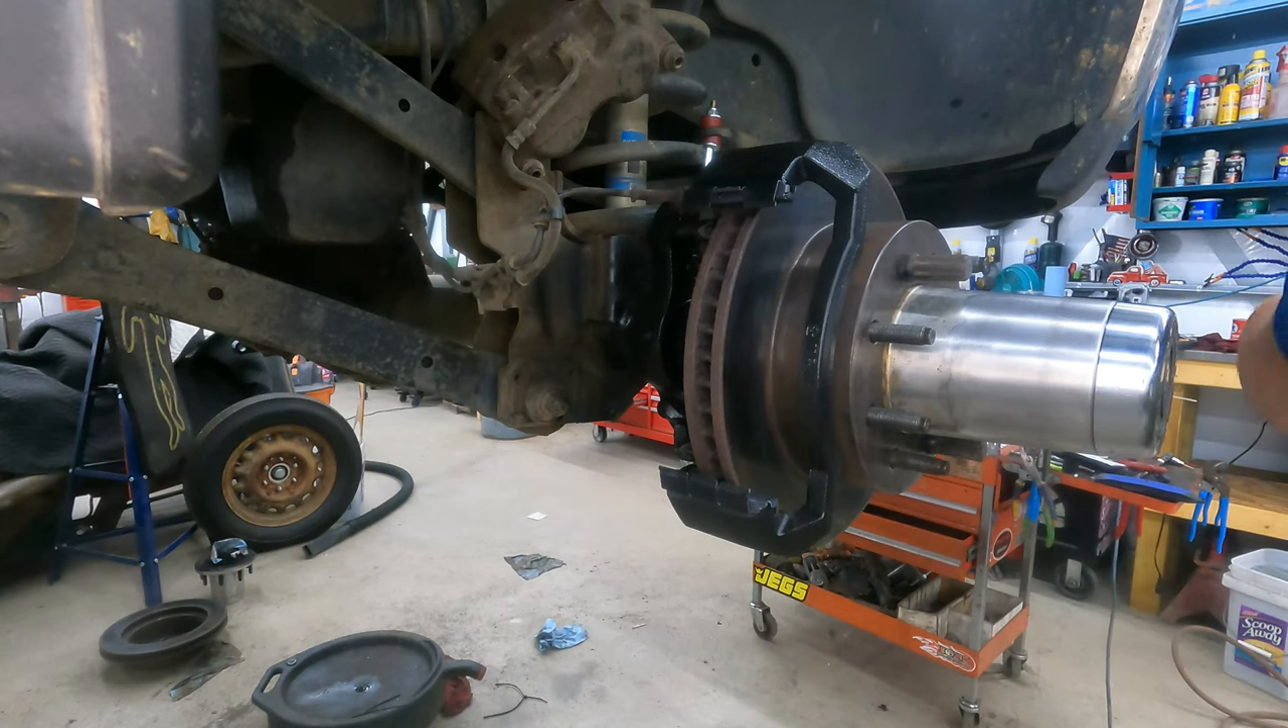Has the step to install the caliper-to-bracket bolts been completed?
No.